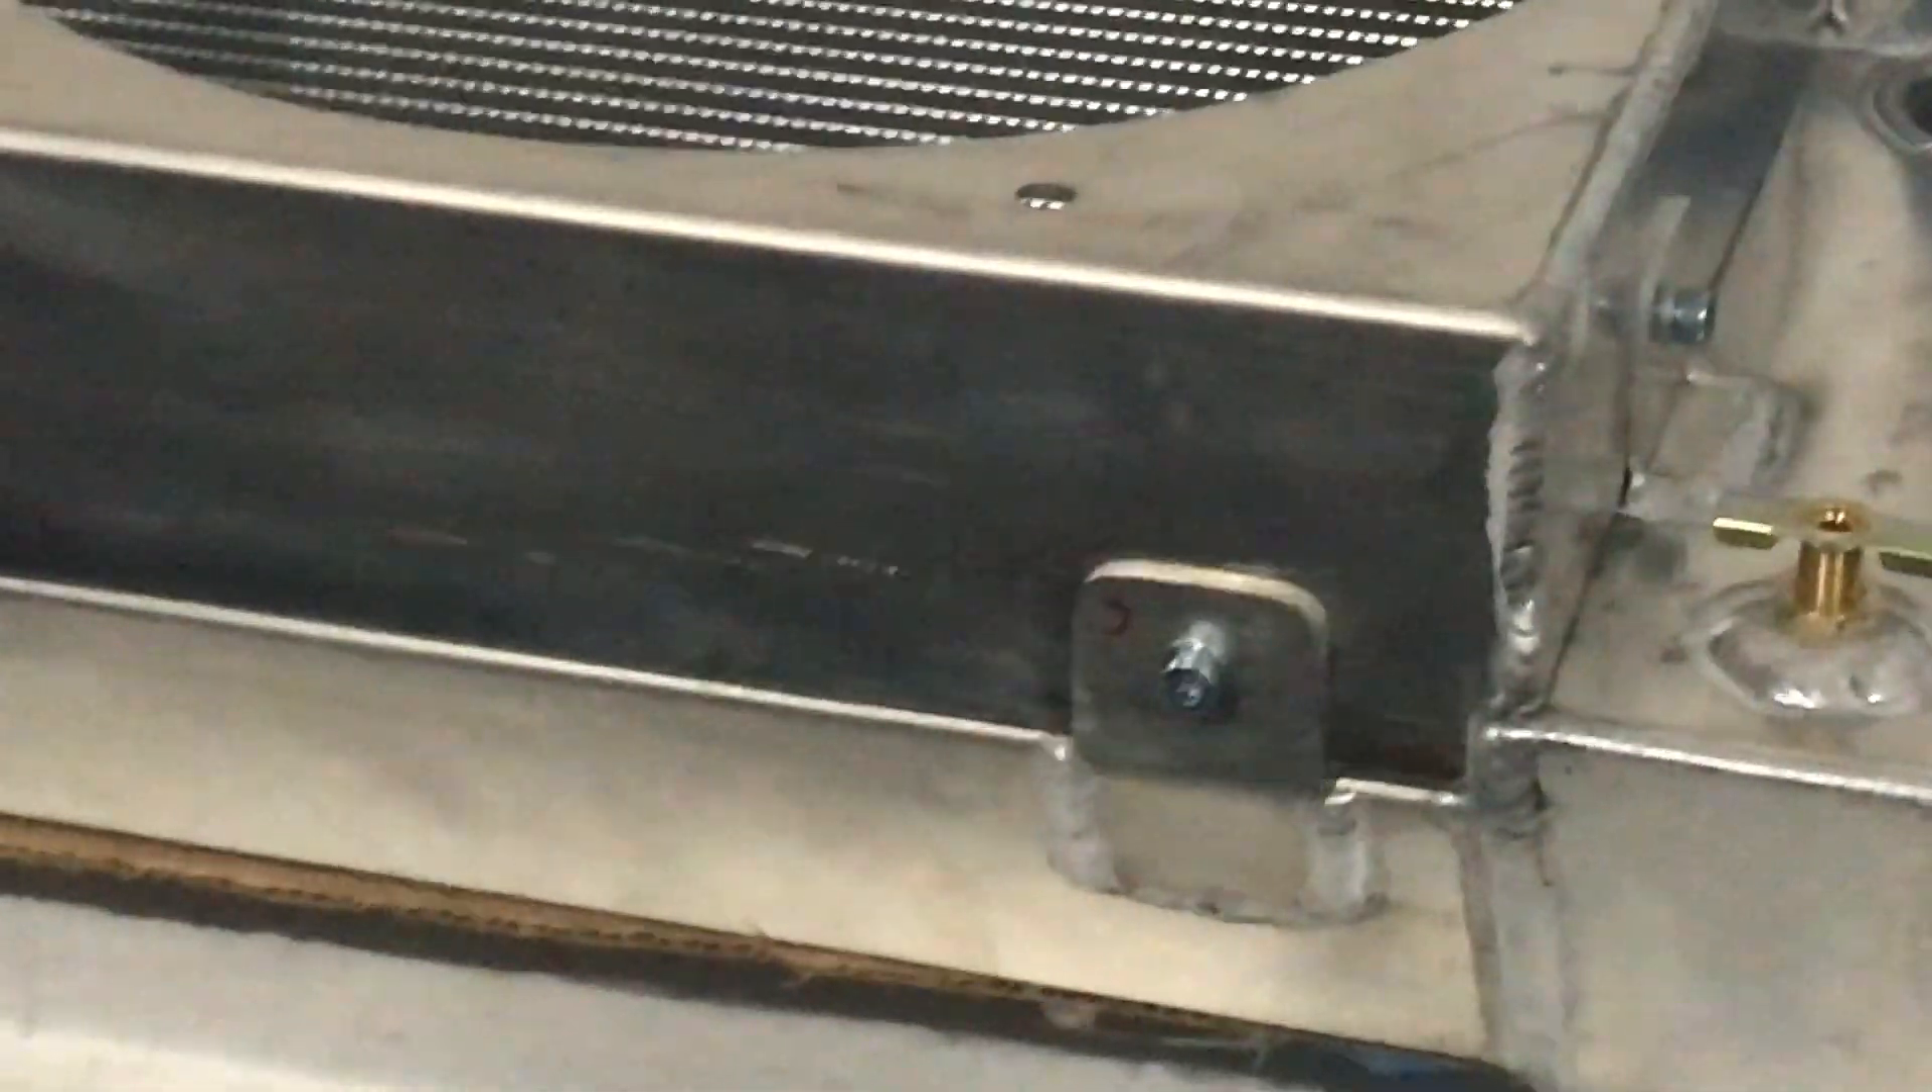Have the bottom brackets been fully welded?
Yes.